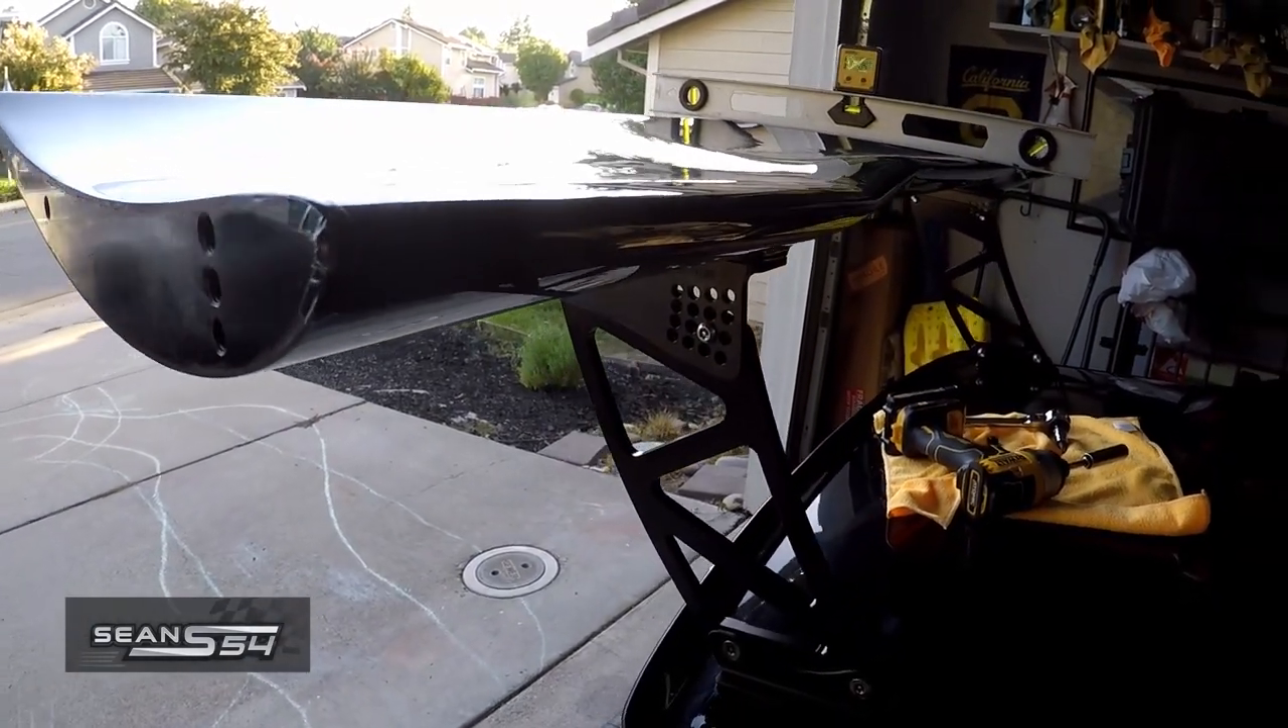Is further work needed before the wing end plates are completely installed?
Yes.